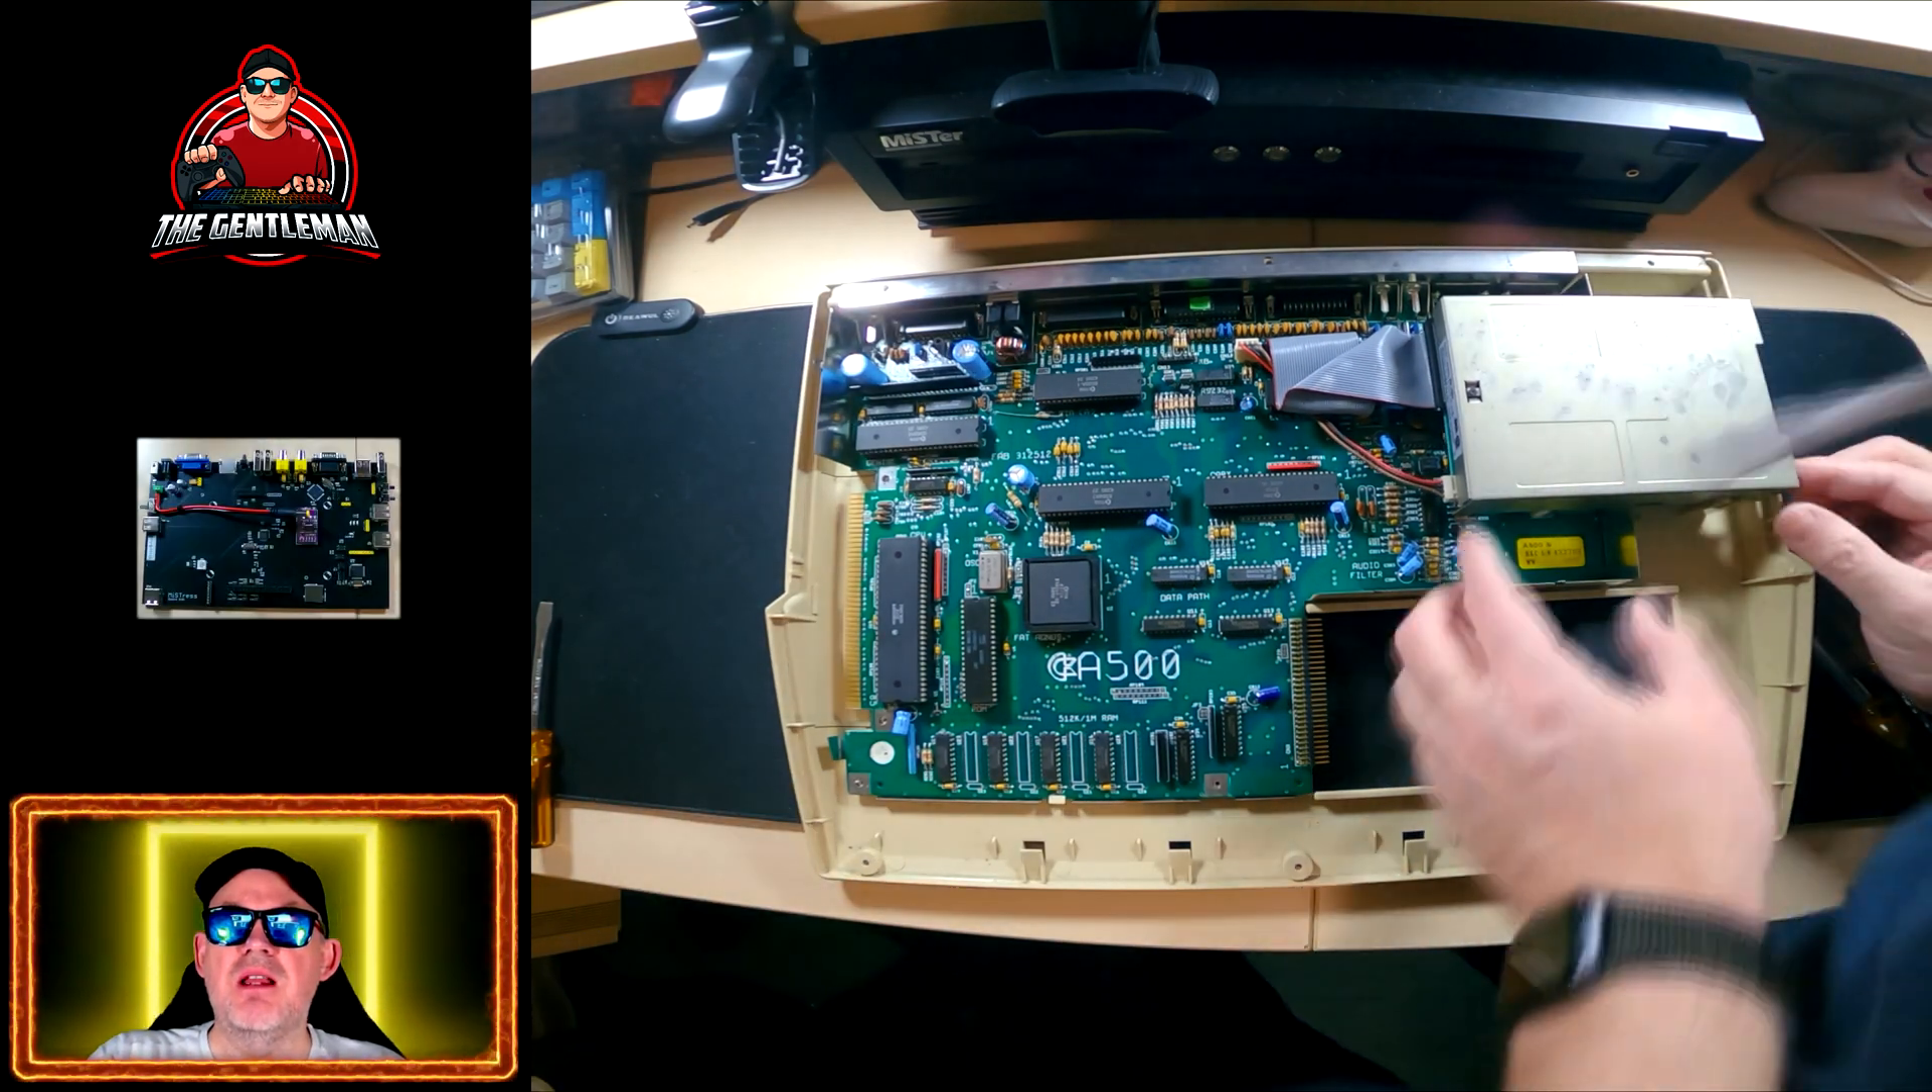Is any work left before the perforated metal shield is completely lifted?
No.